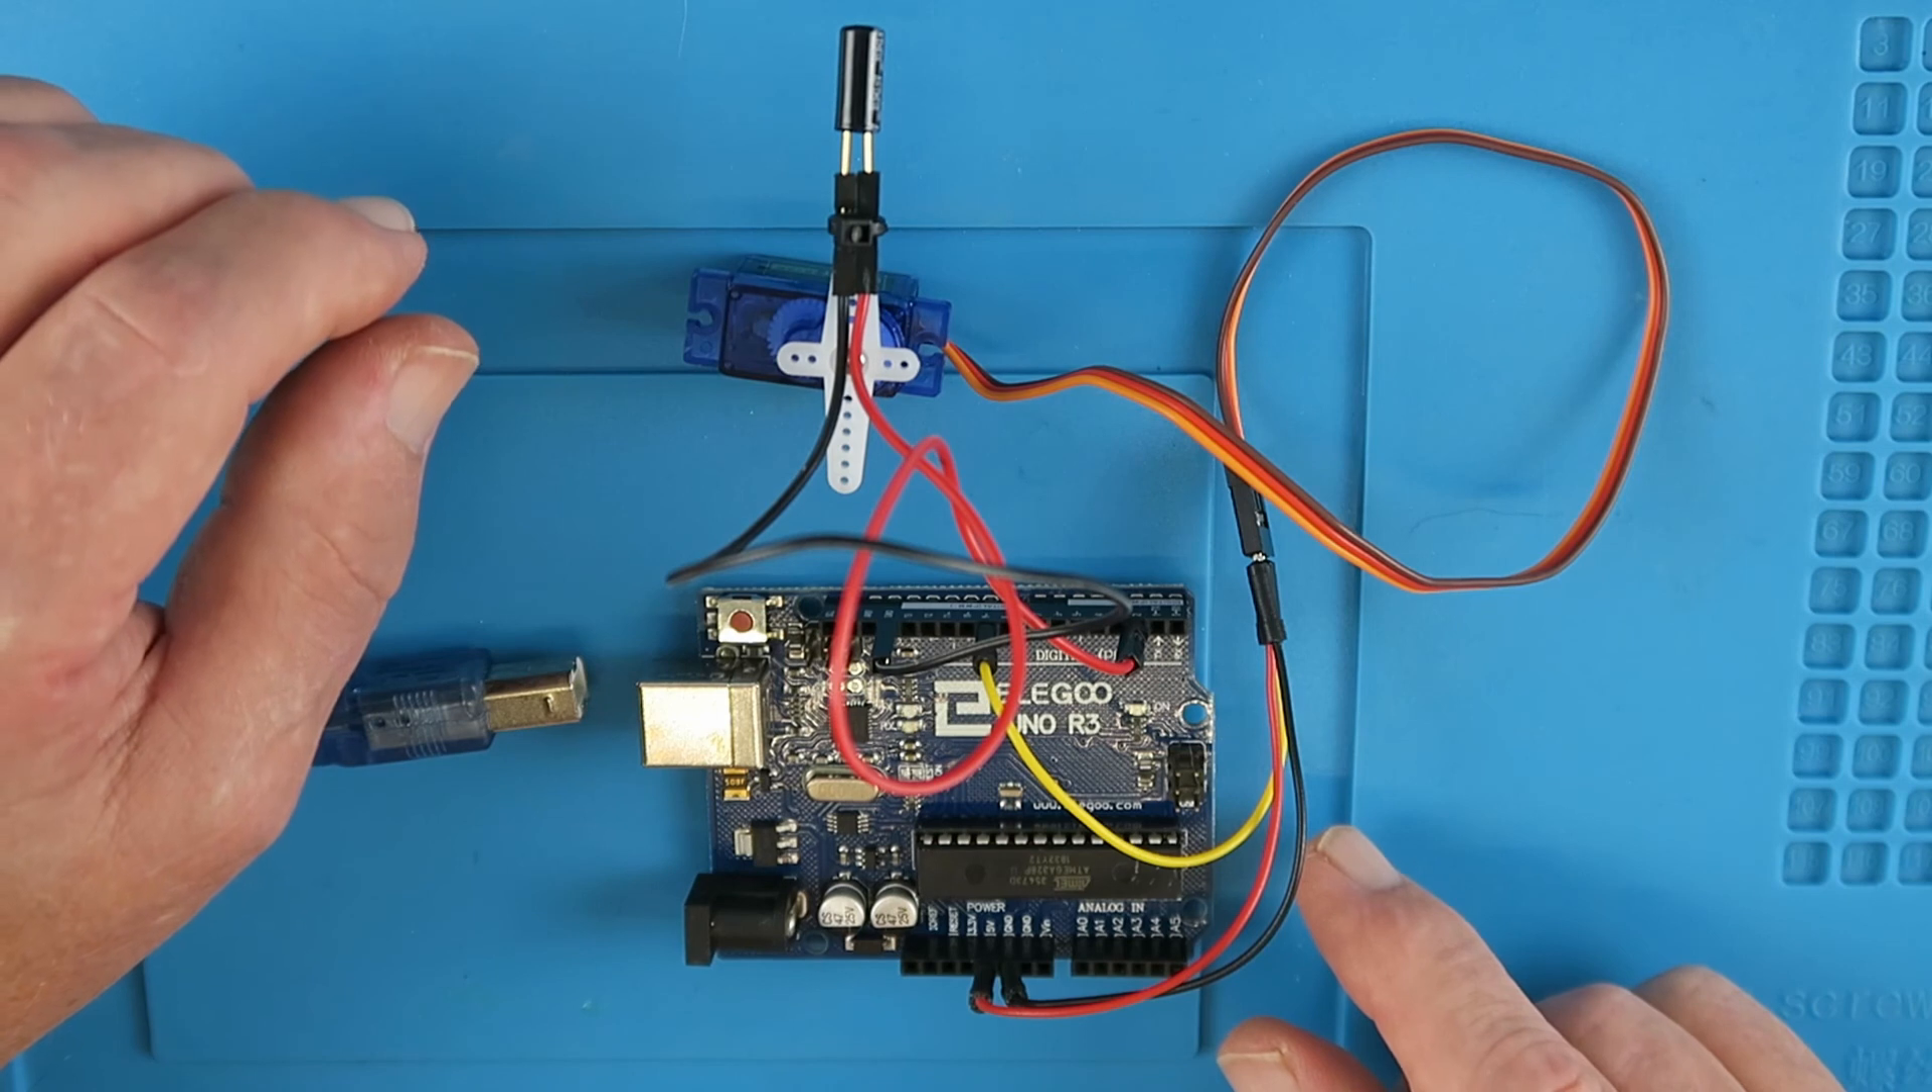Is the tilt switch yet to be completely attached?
No.